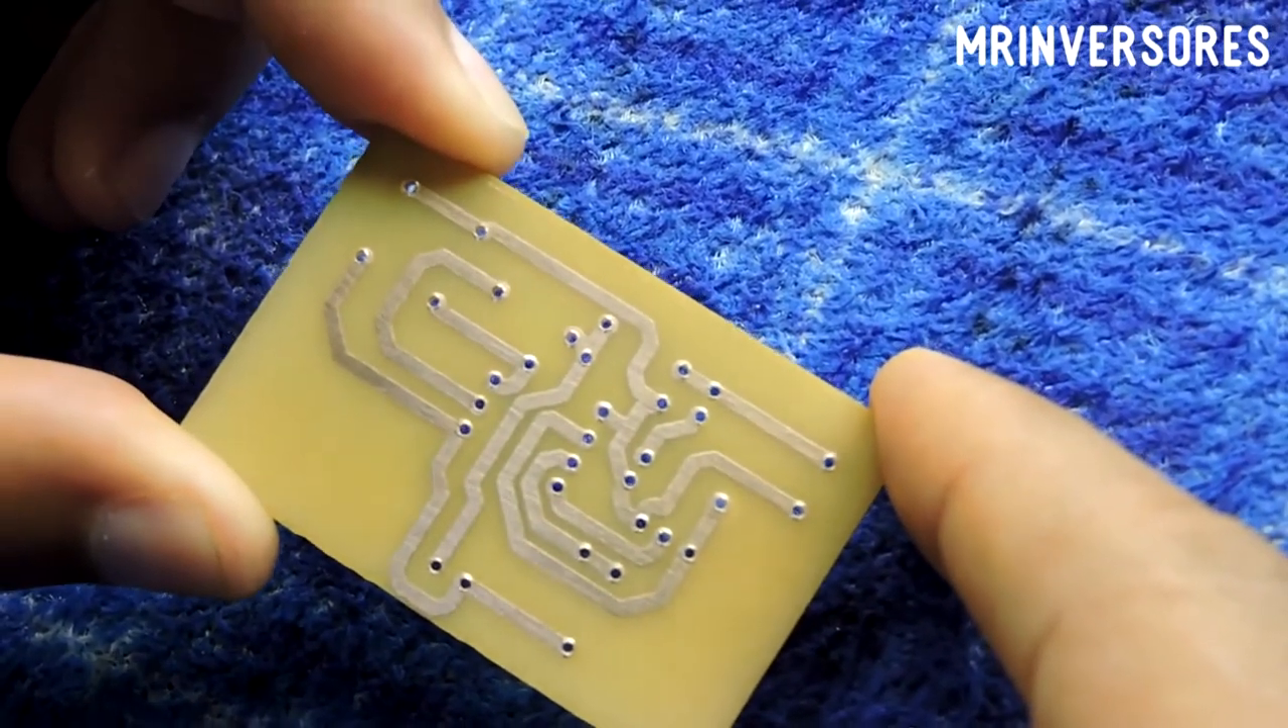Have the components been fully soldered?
No.